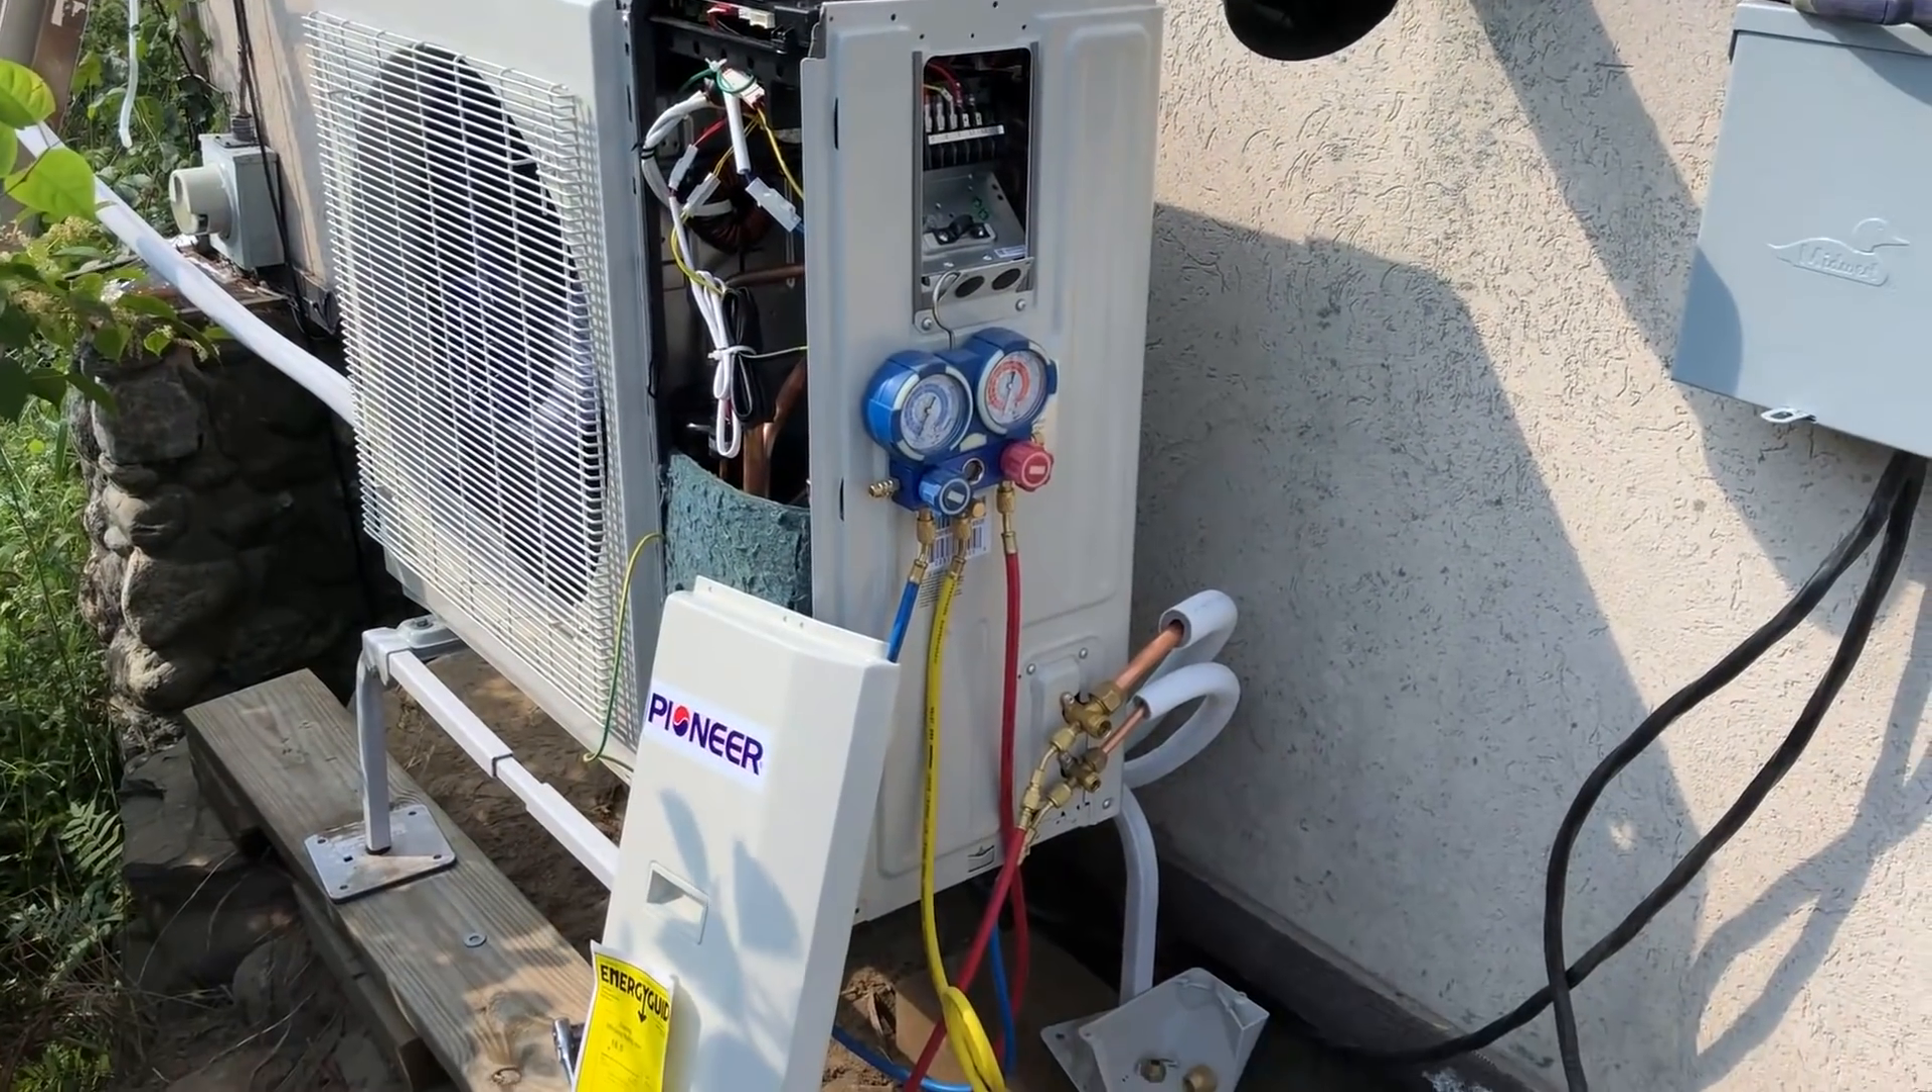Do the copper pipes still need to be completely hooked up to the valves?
No.